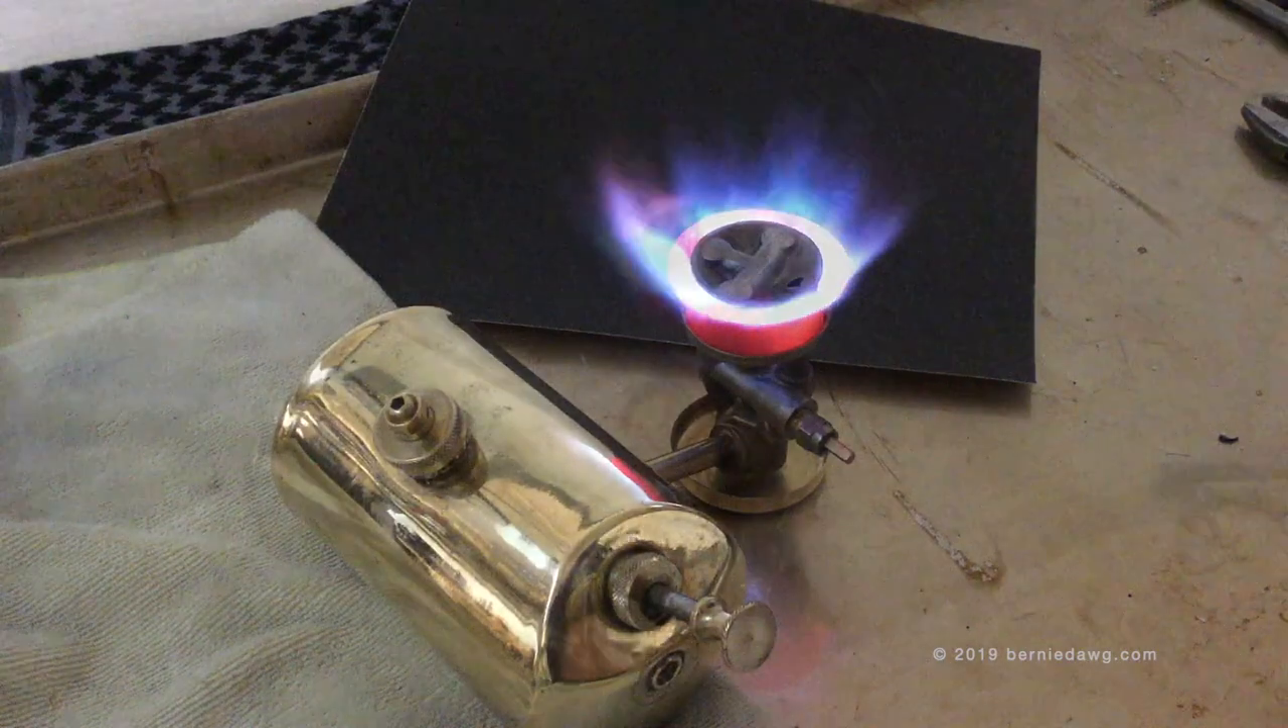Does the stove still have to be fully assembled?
No.